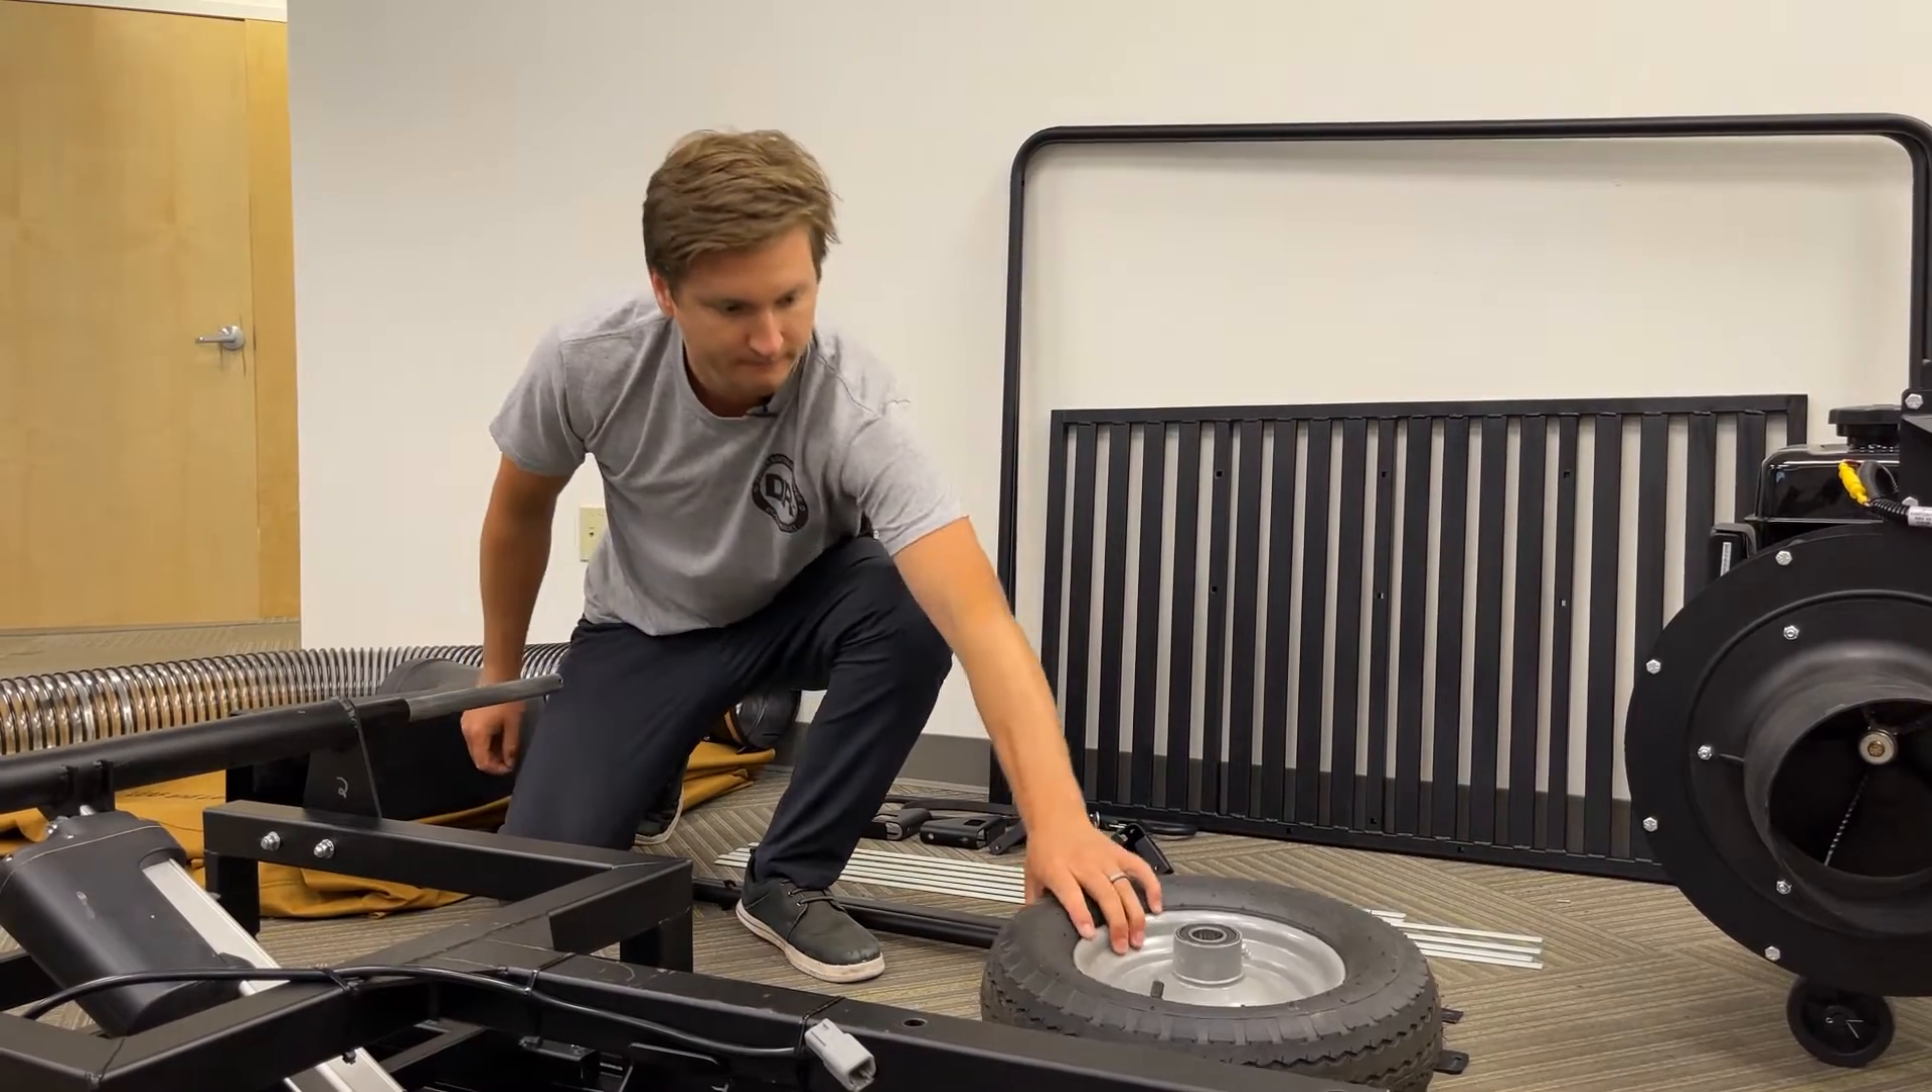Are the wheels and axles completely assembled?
No.